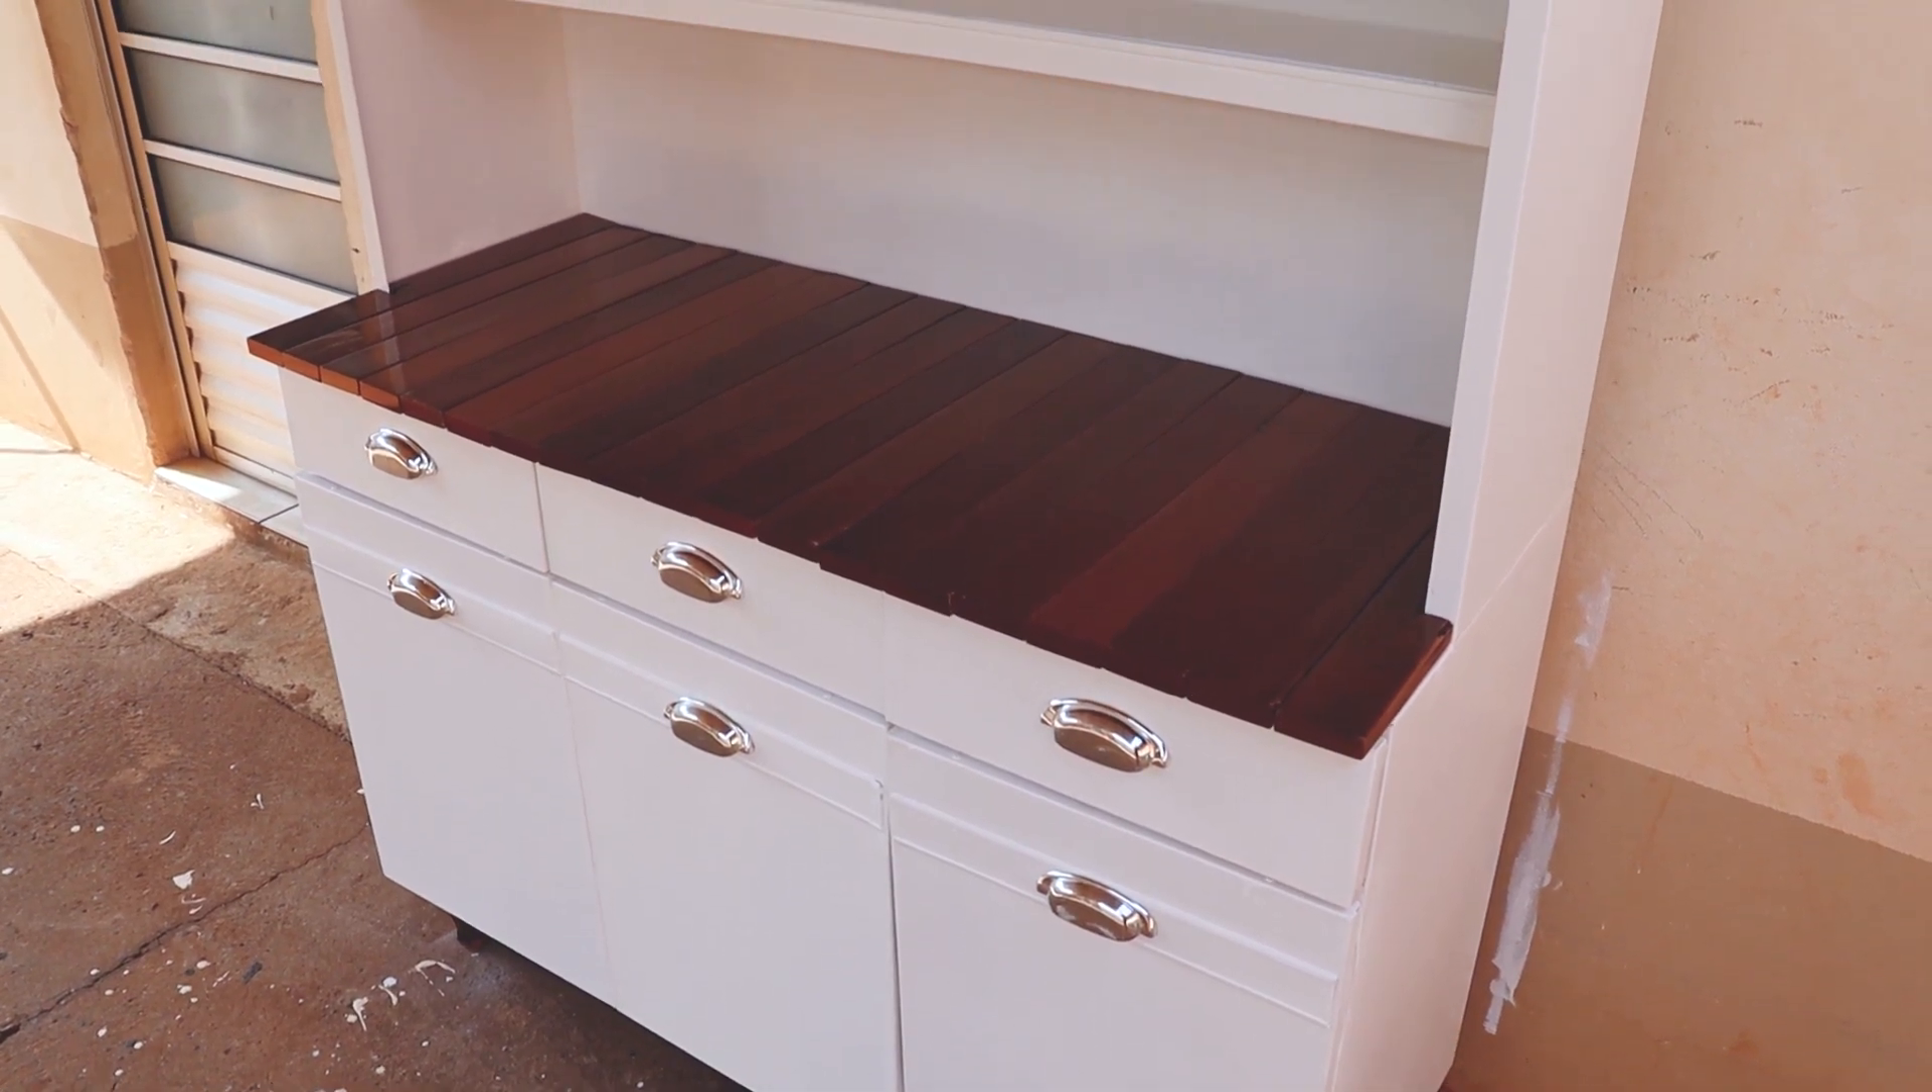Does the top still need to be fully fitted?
No.